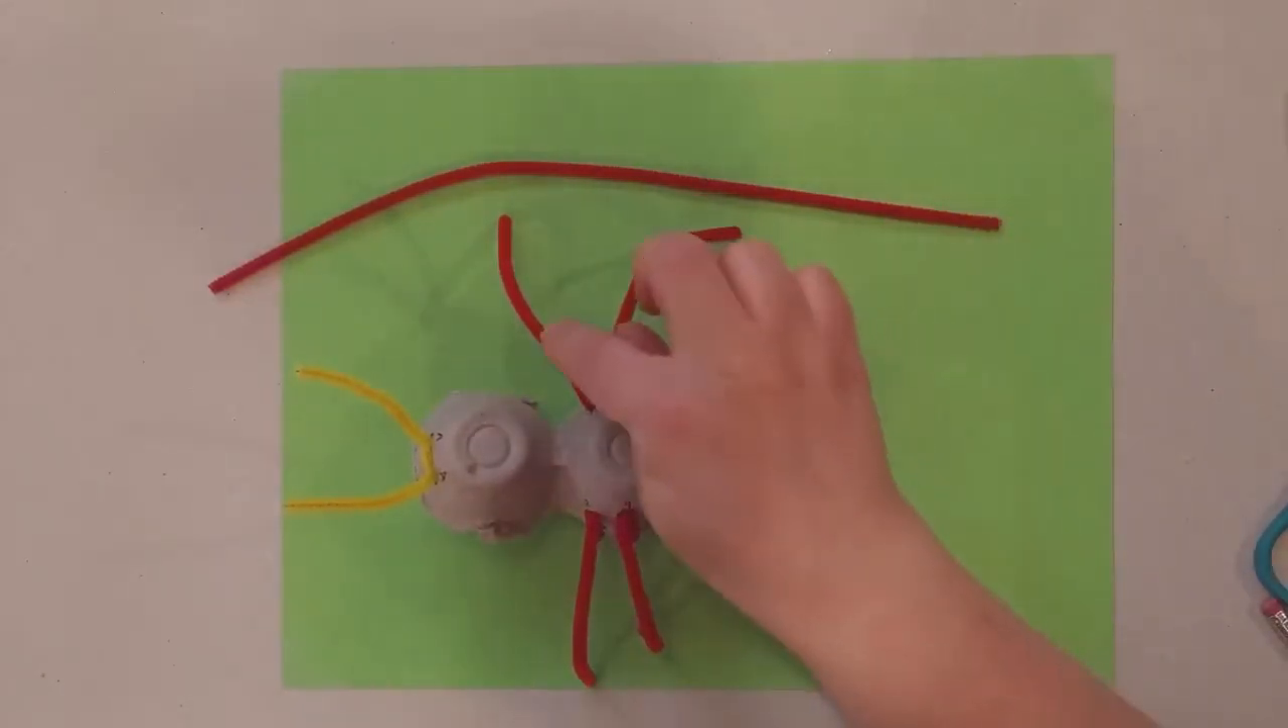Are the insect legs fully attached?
No.